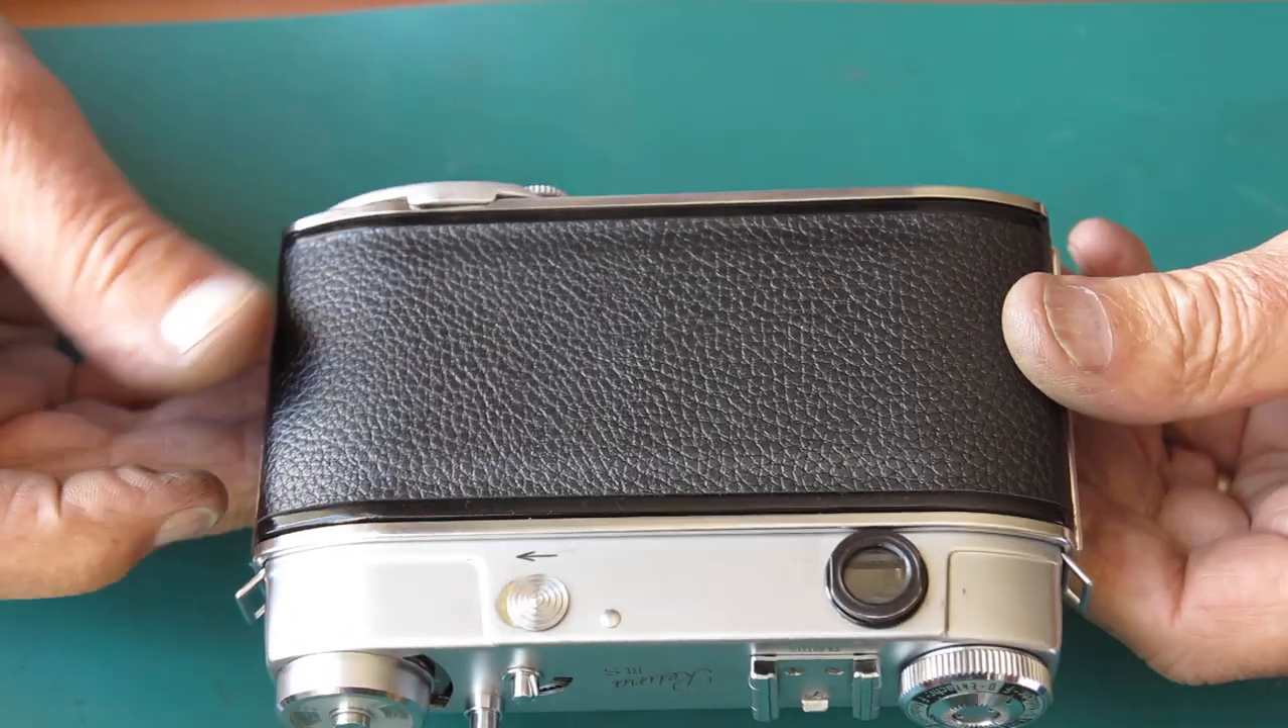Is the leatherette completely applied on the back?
Yes.